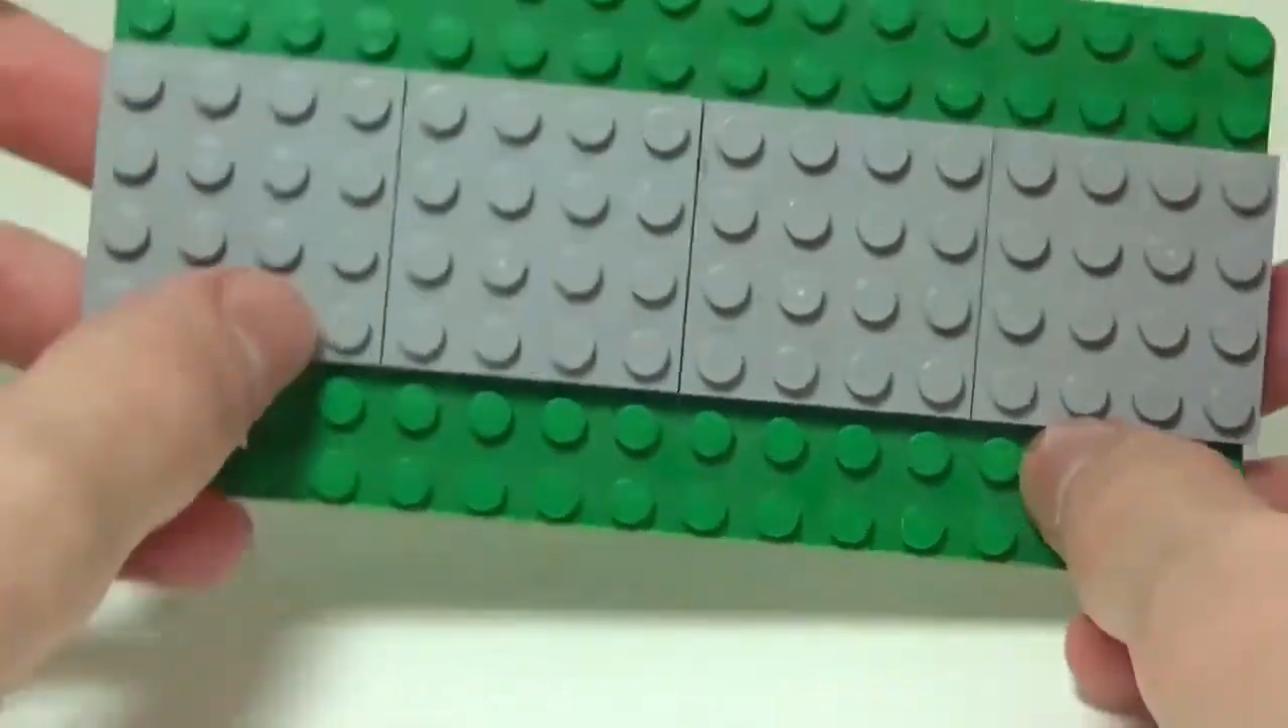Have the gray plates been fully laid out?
Yes.